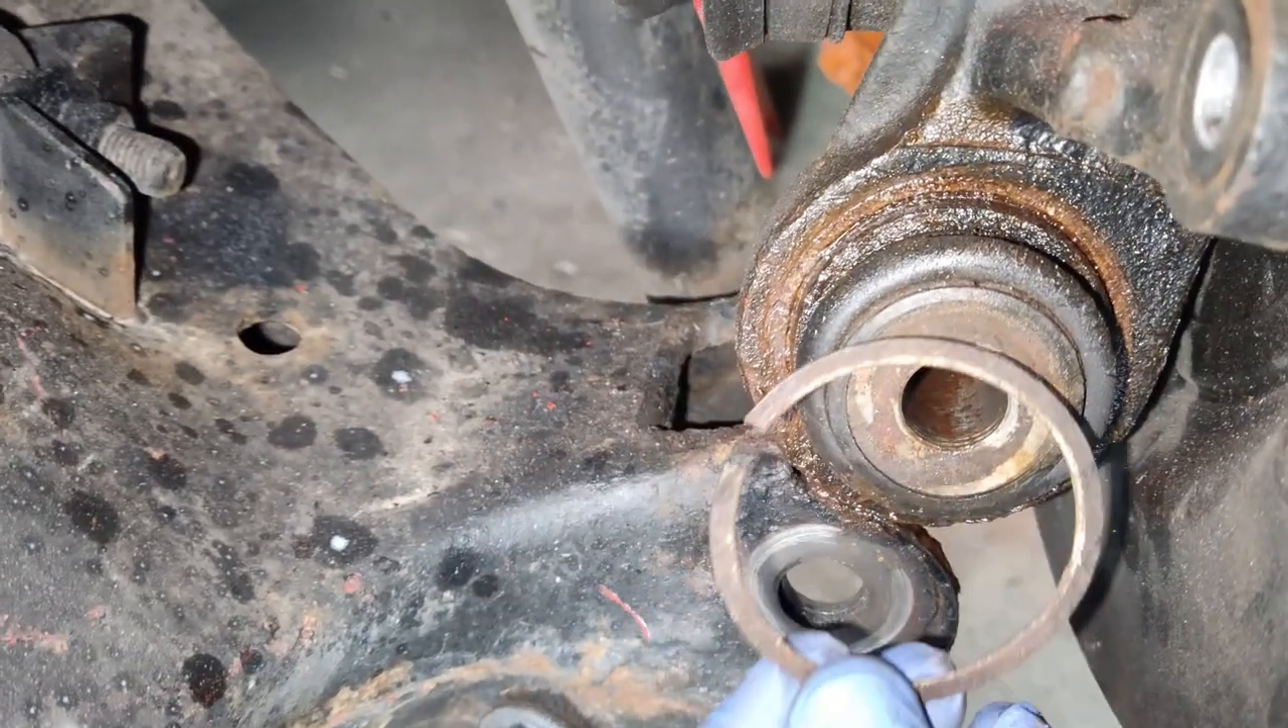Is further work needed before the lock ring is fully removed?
No.